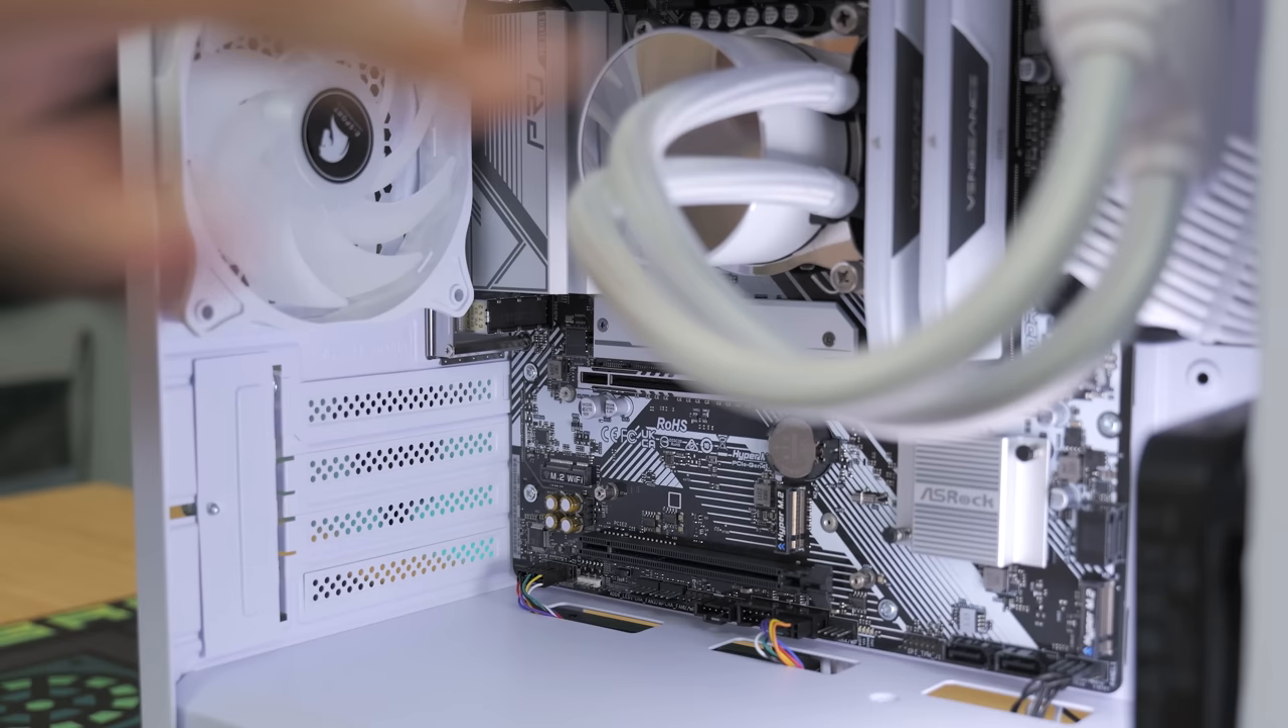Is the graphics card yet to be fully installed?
Yes.